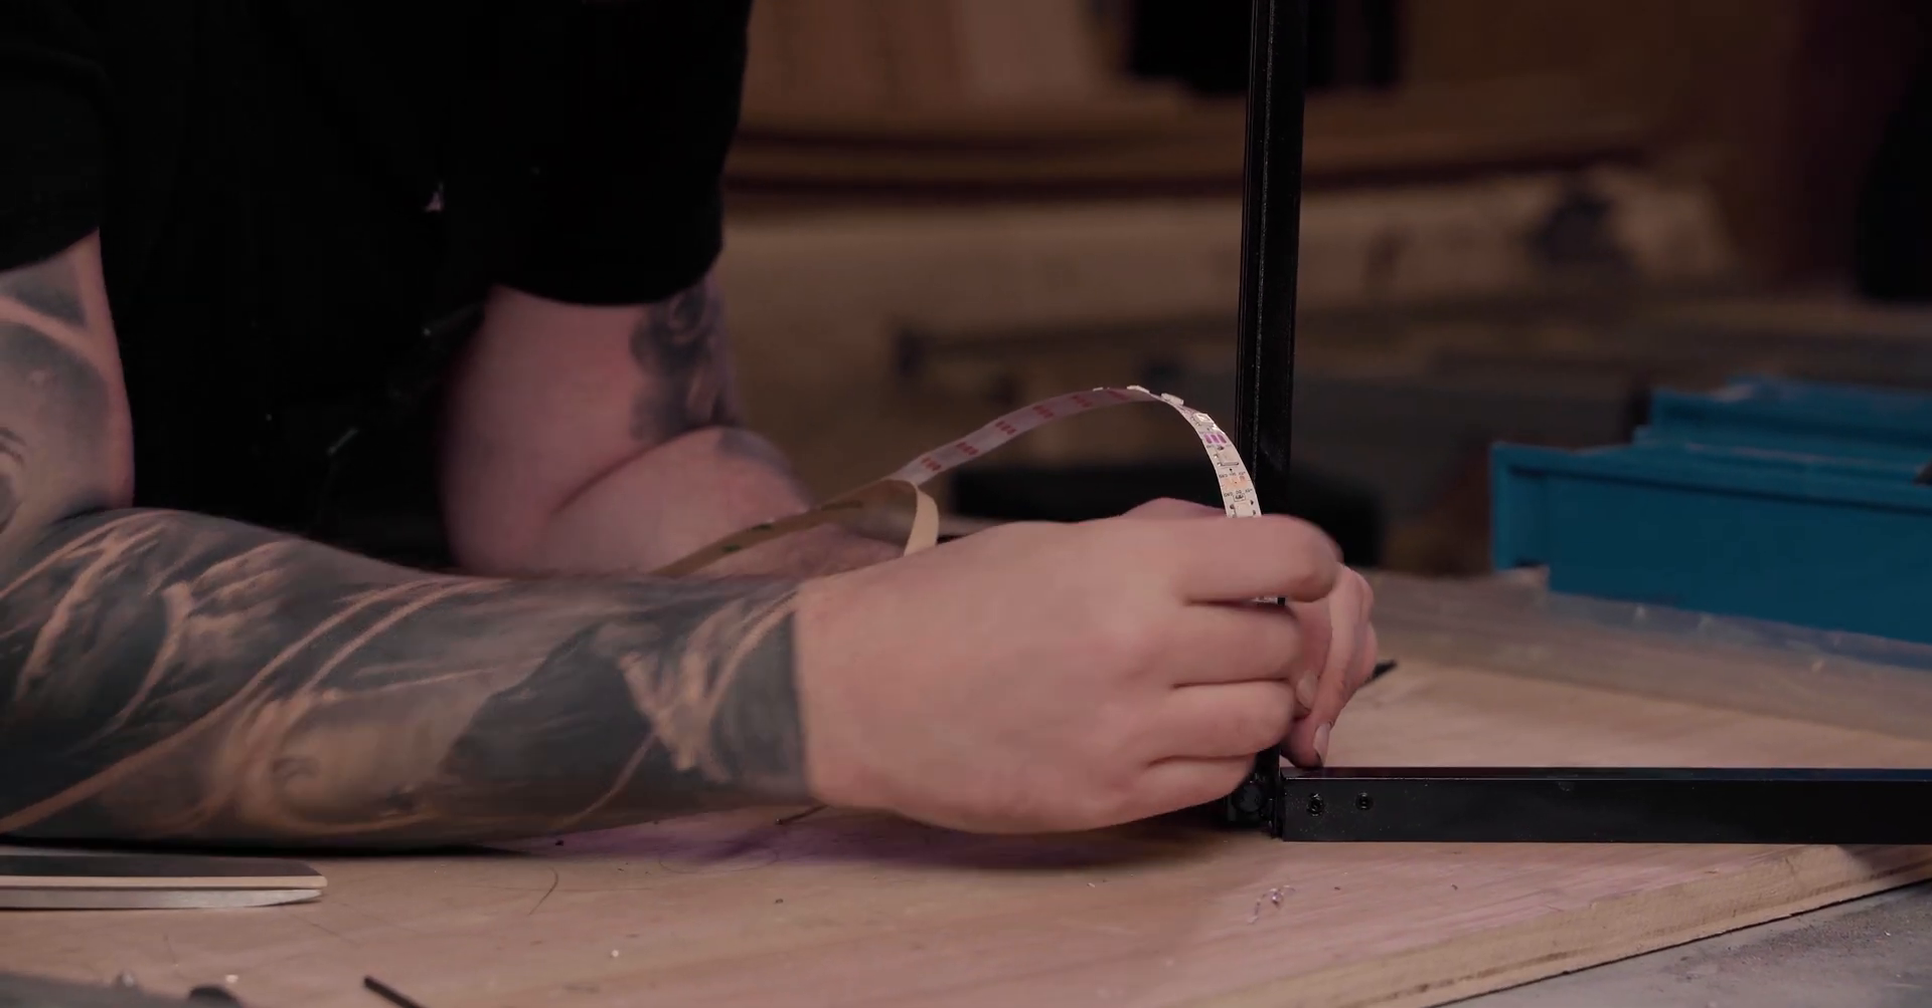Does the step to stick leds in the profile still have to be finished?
Yes.